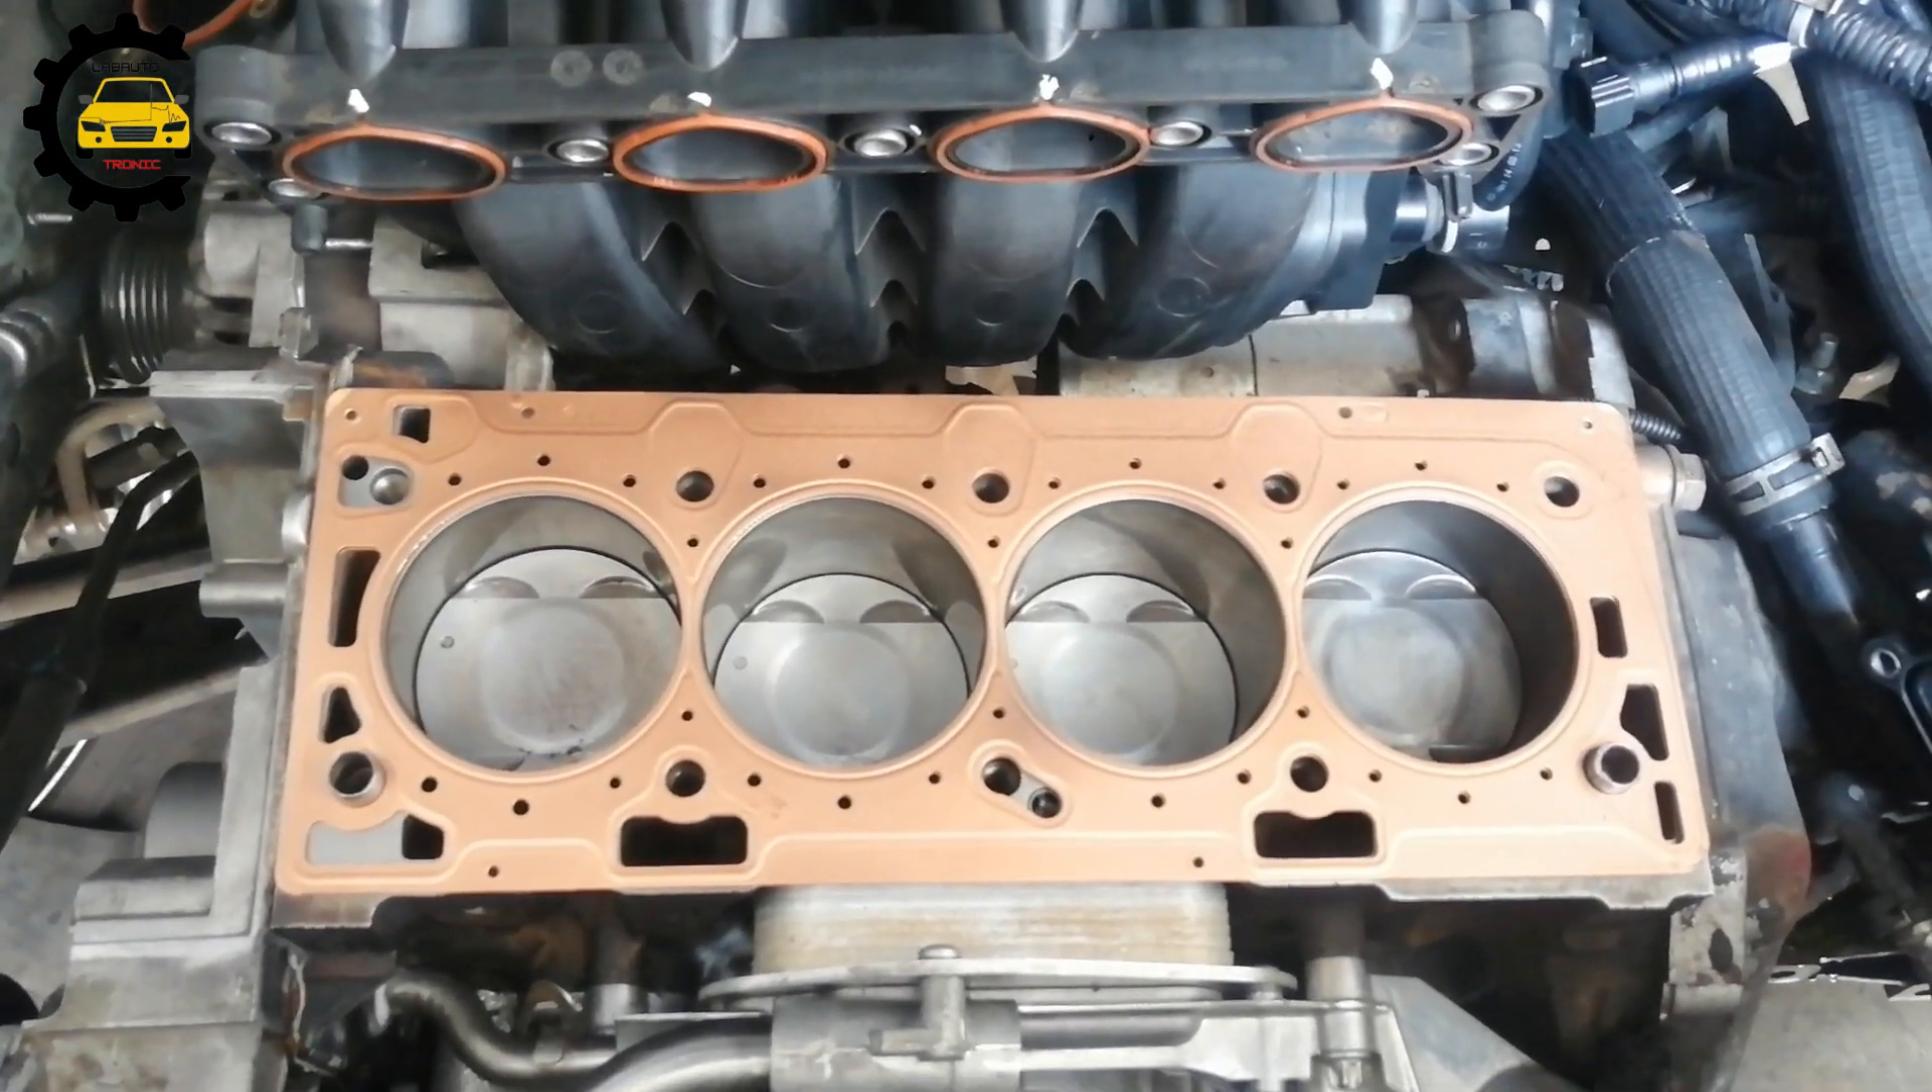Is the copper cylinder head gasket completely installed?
Yes.